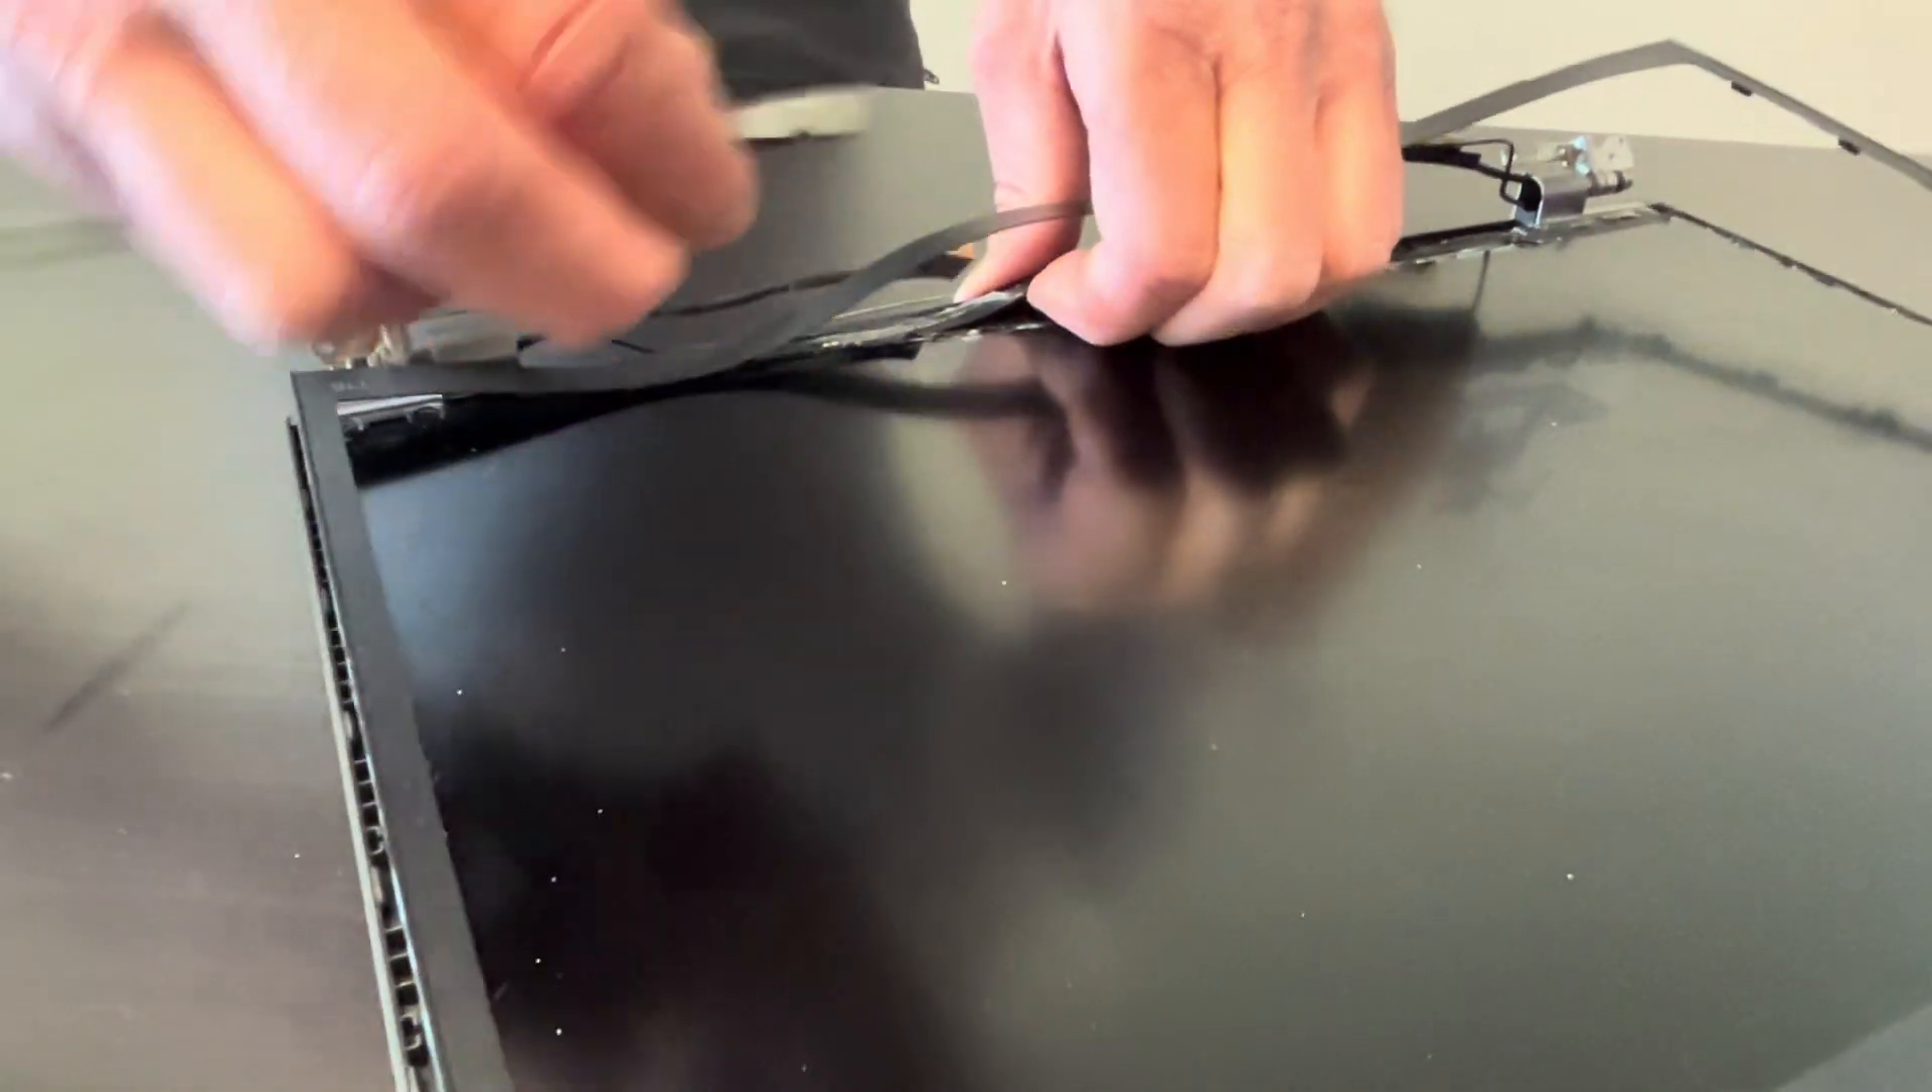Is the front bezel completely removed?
No.